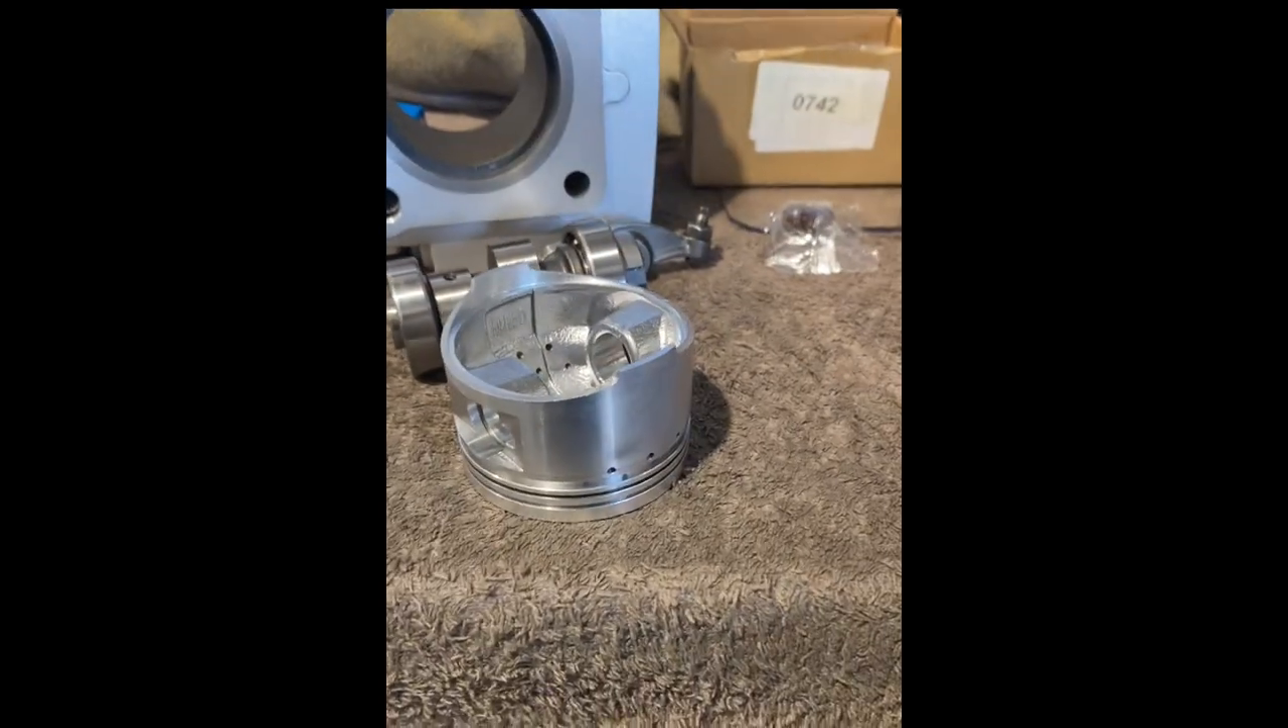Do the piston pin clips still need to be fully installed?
Yes.